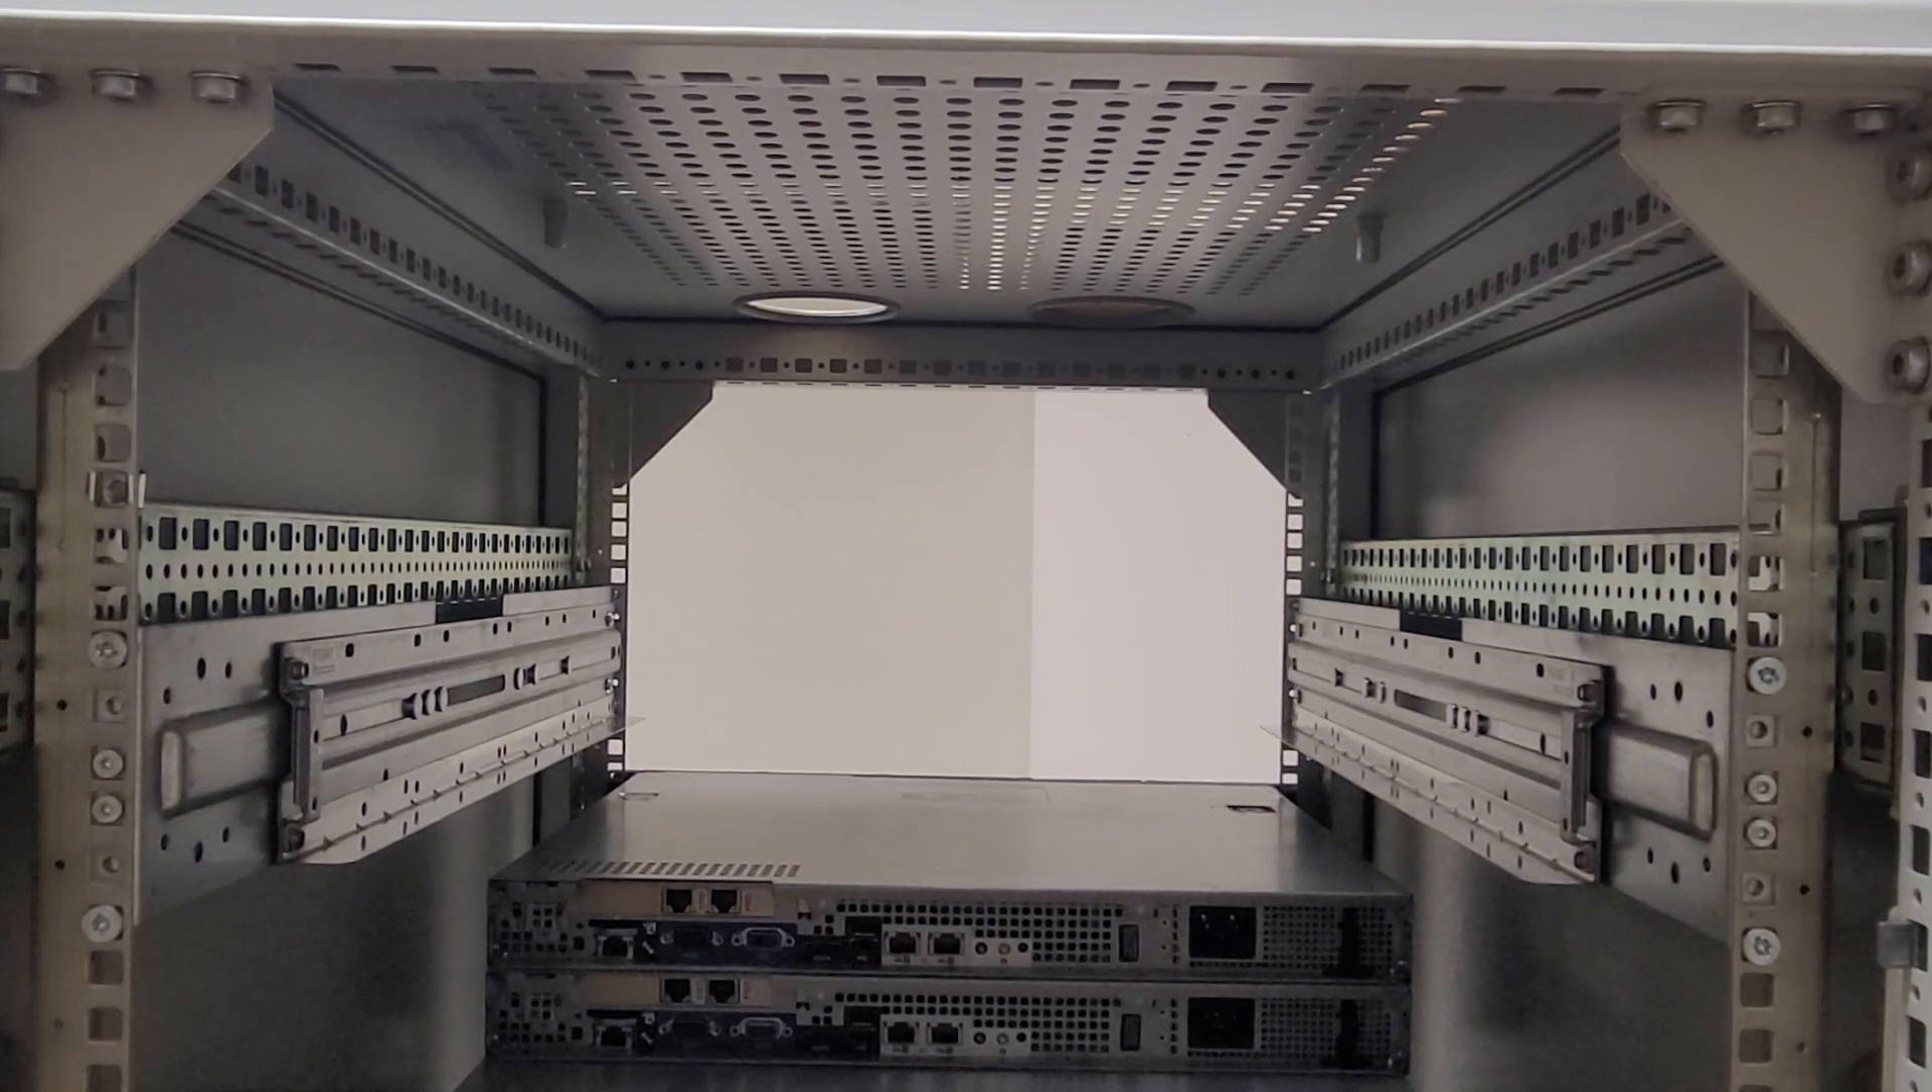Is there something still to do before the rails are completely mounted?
No.